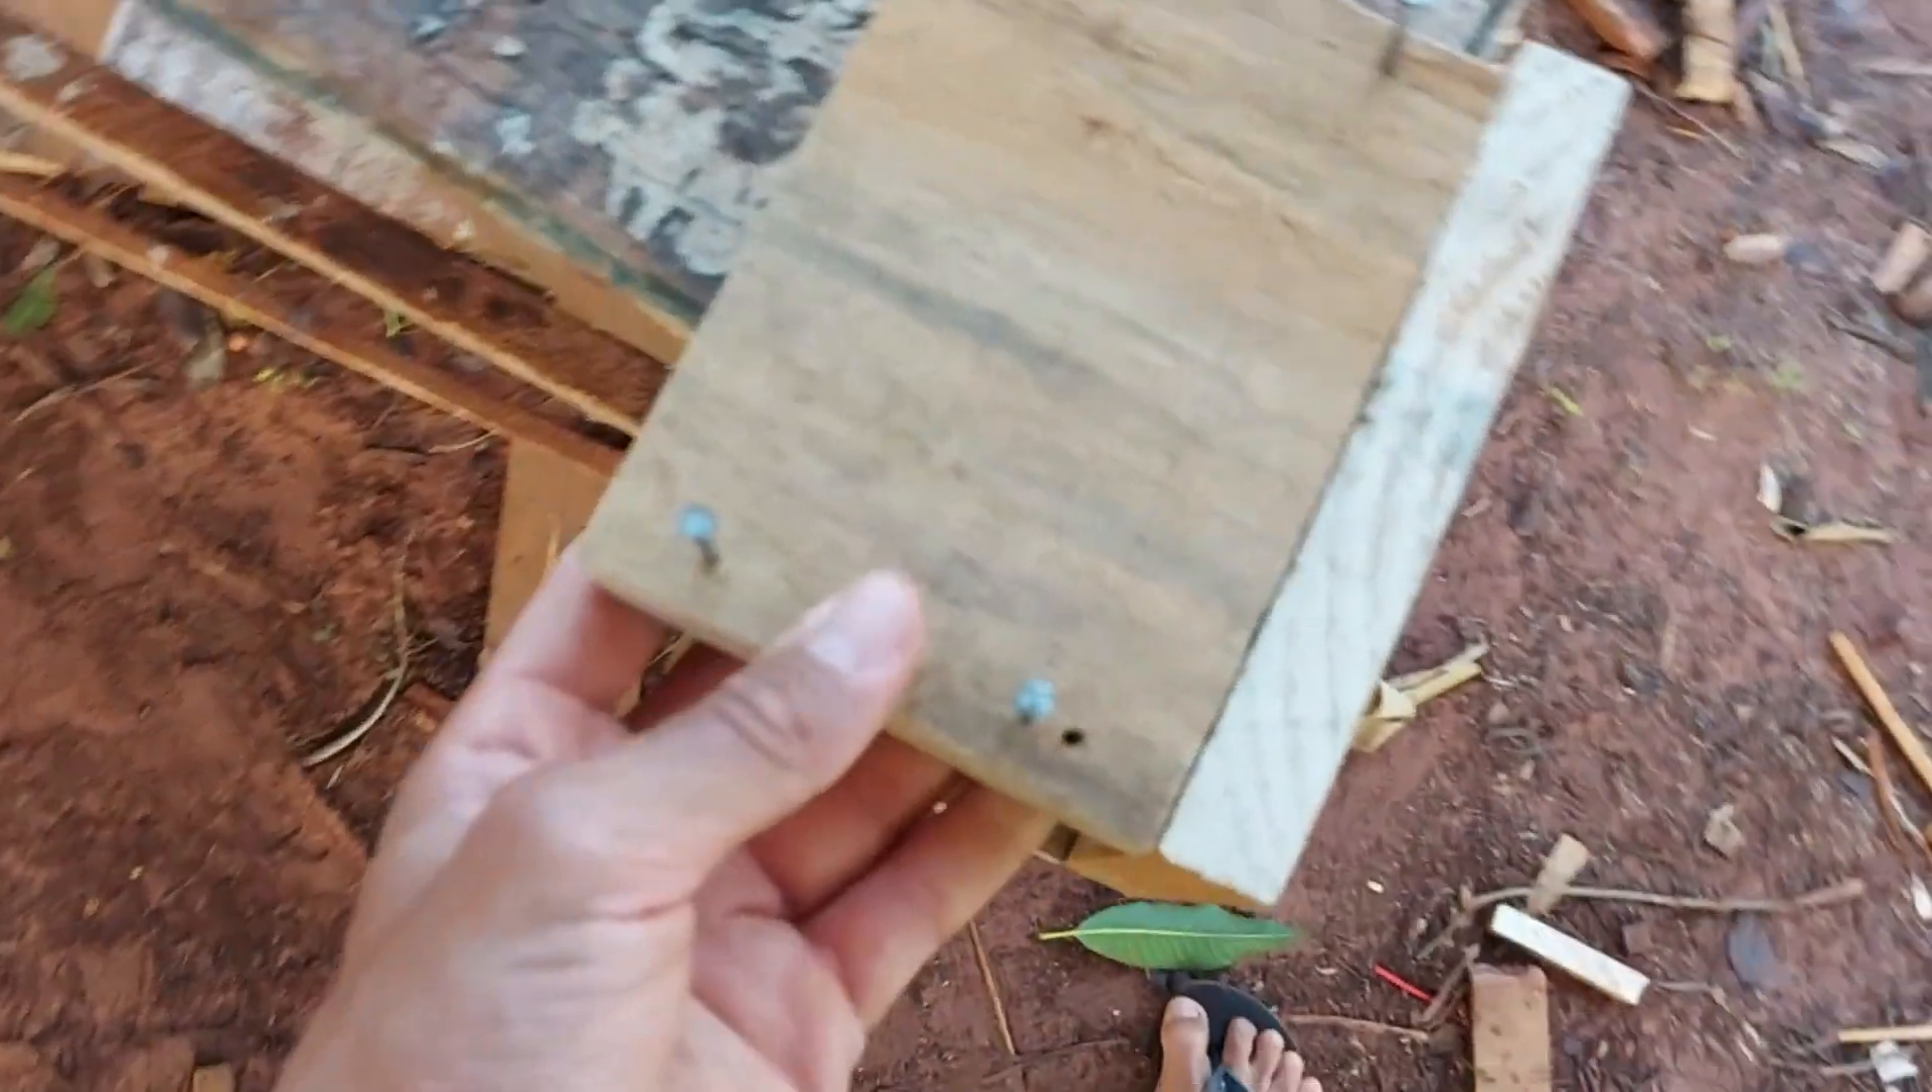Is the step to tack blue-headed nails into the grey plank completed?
Yes.